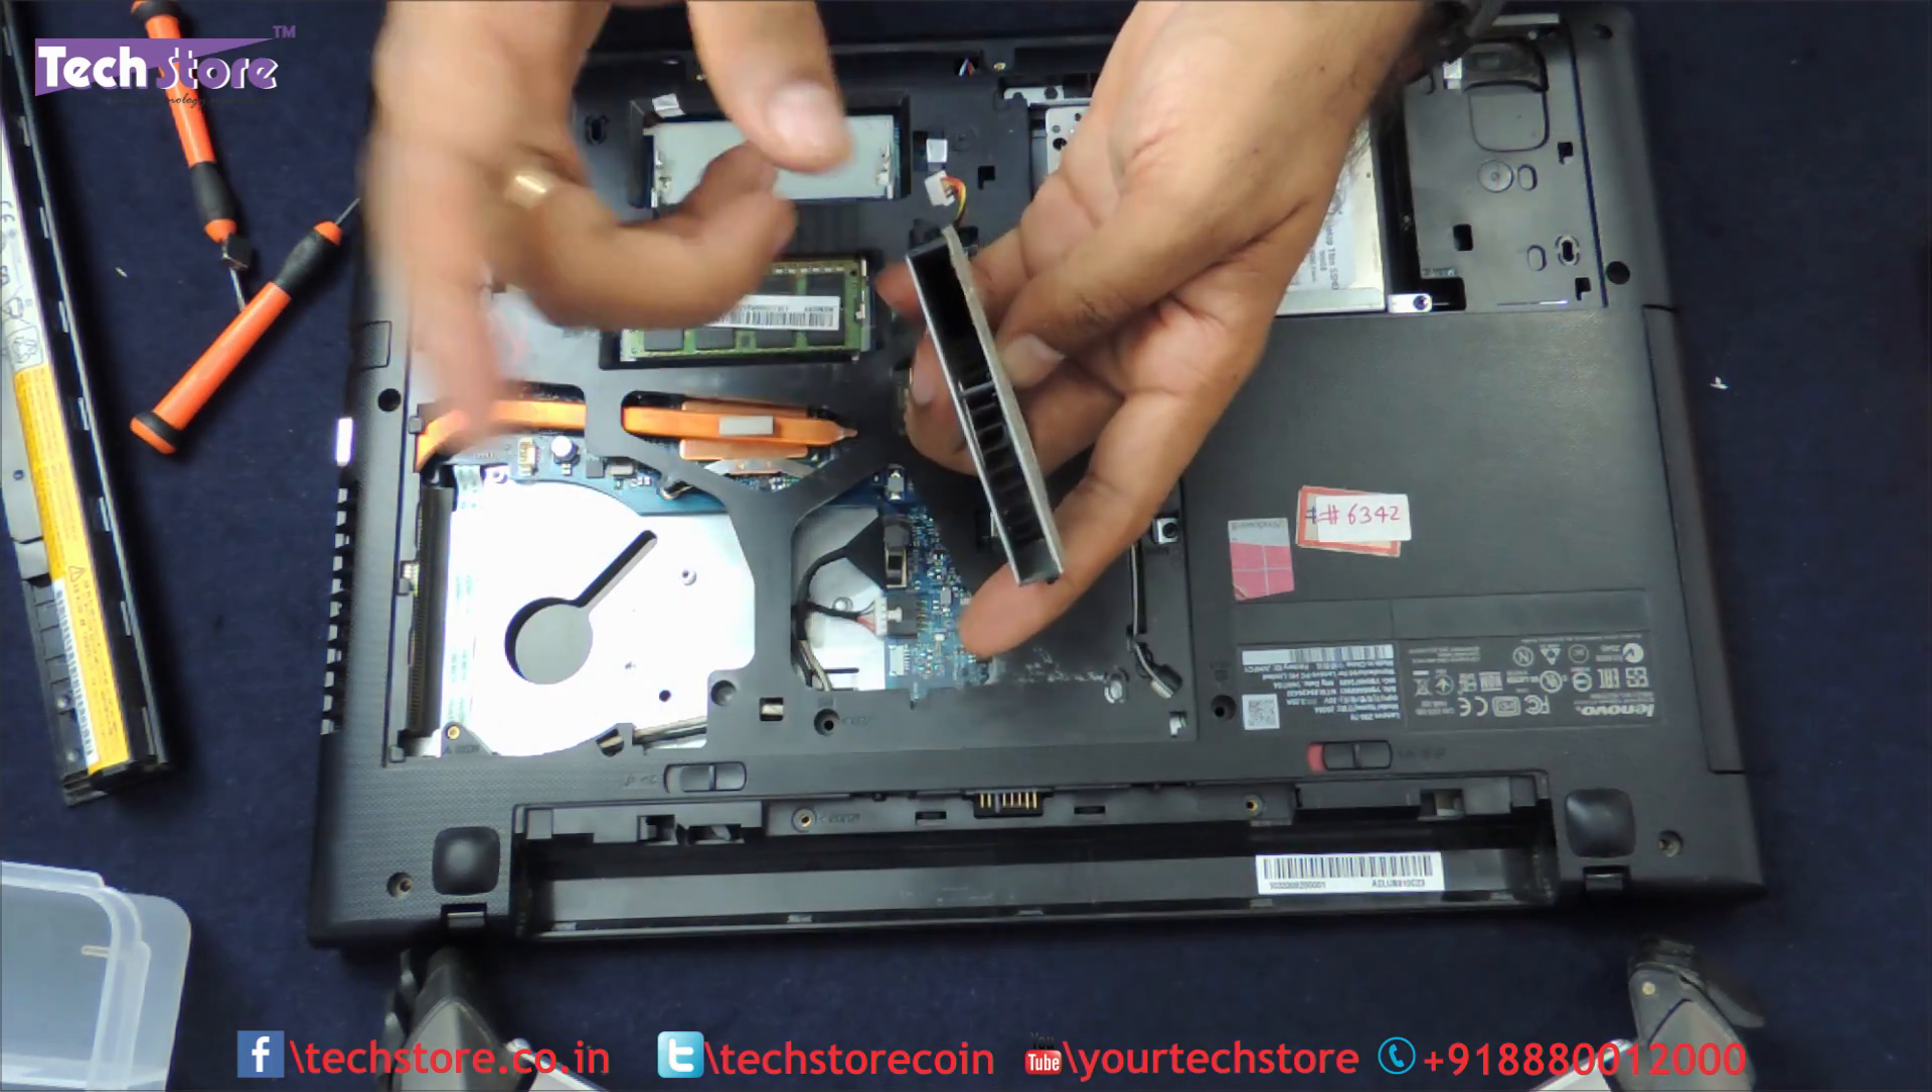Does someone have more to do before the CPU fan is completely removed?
No.